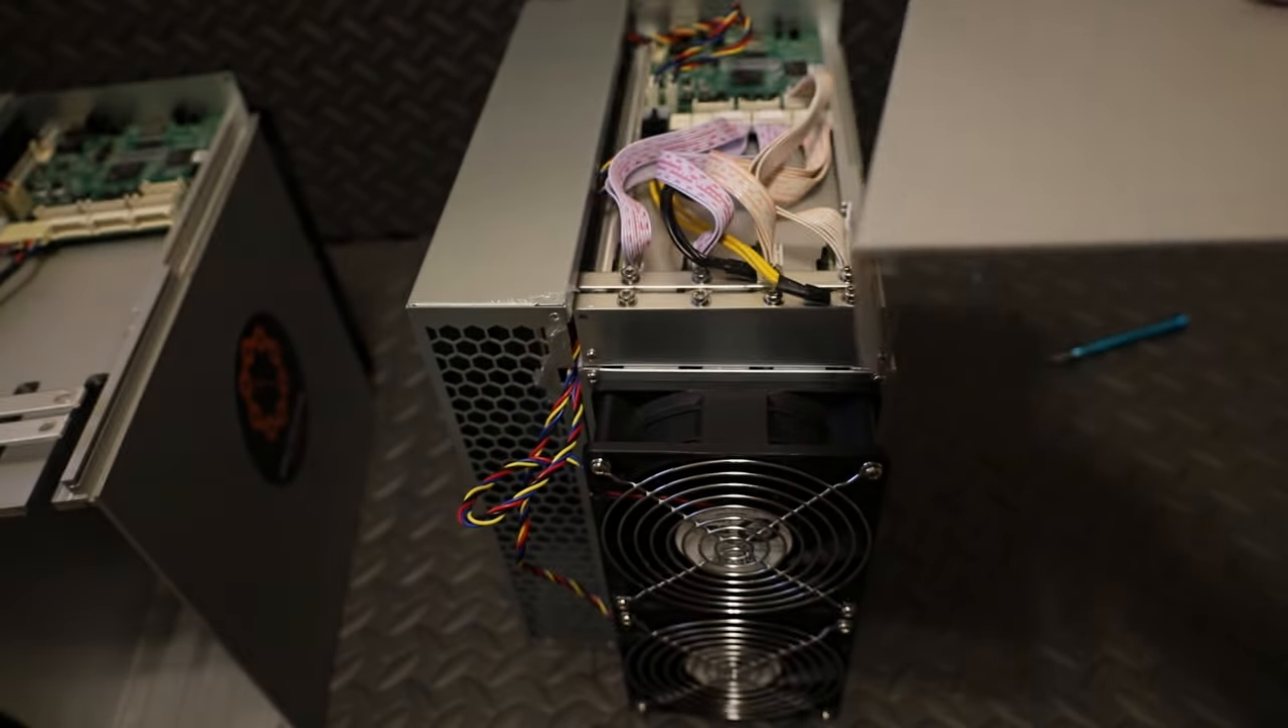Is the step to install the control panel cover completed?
No.